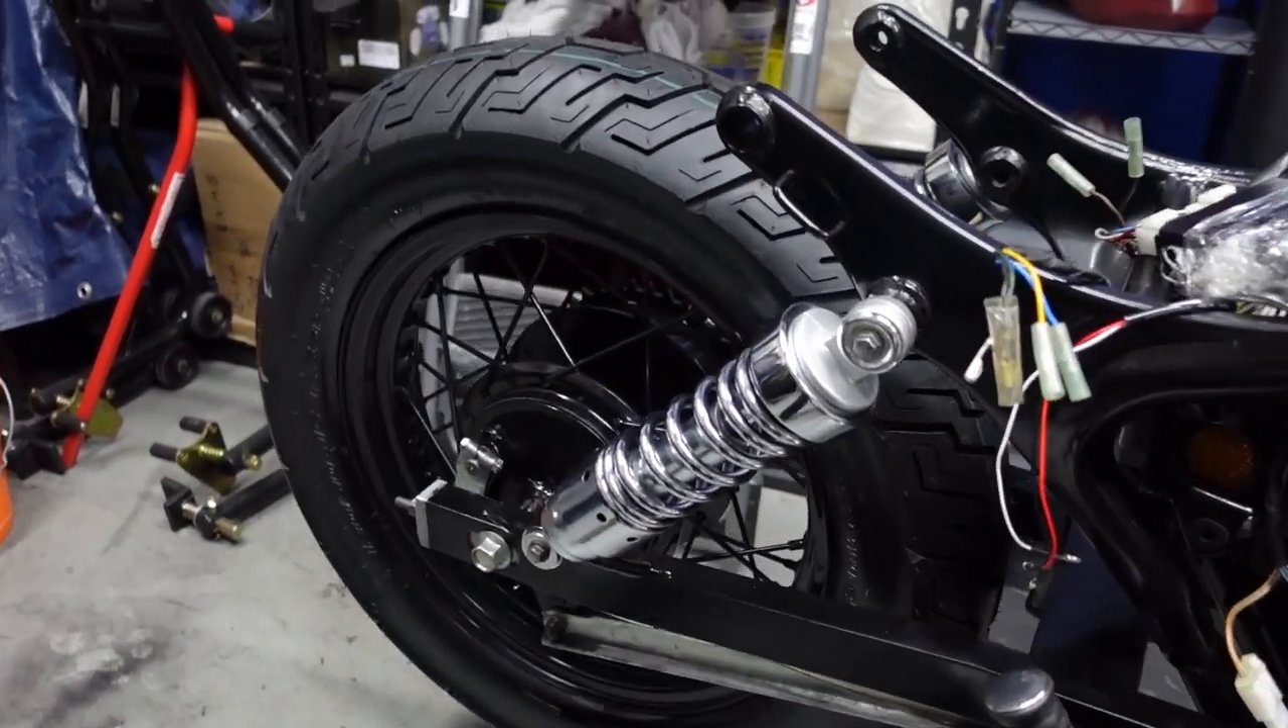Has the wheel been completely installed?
Yes.